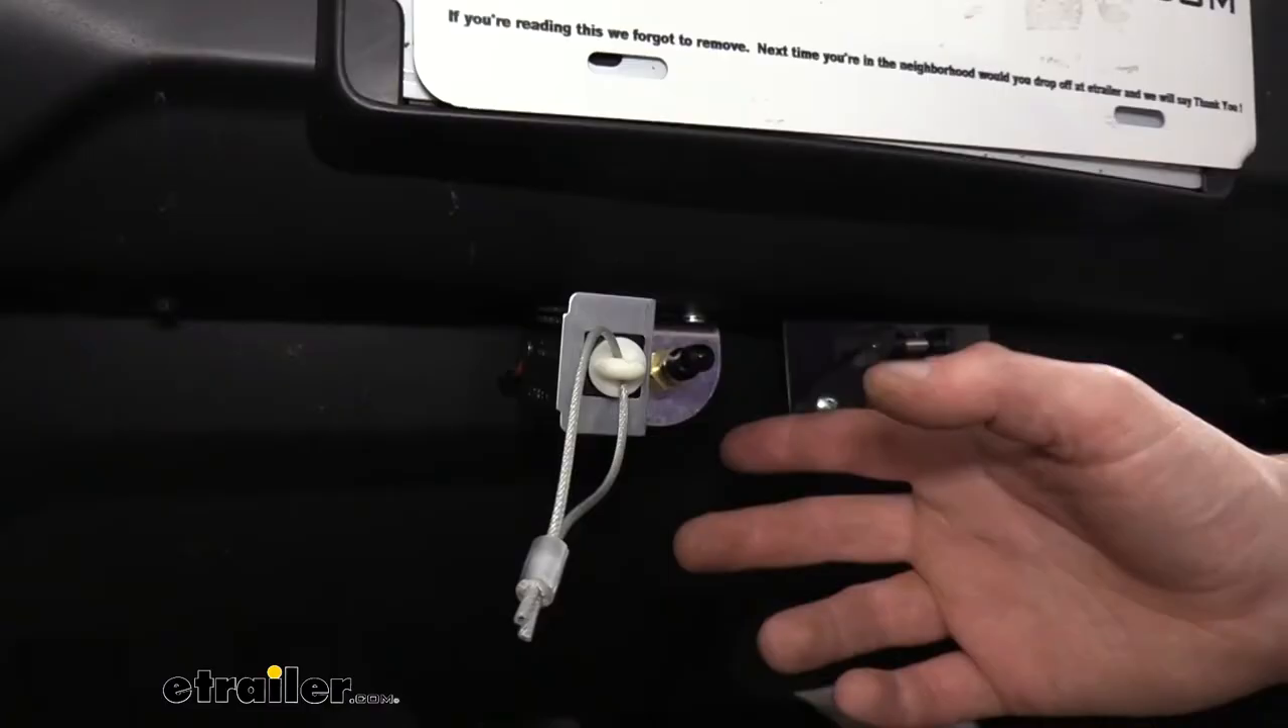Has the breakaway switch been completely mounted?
Yes.